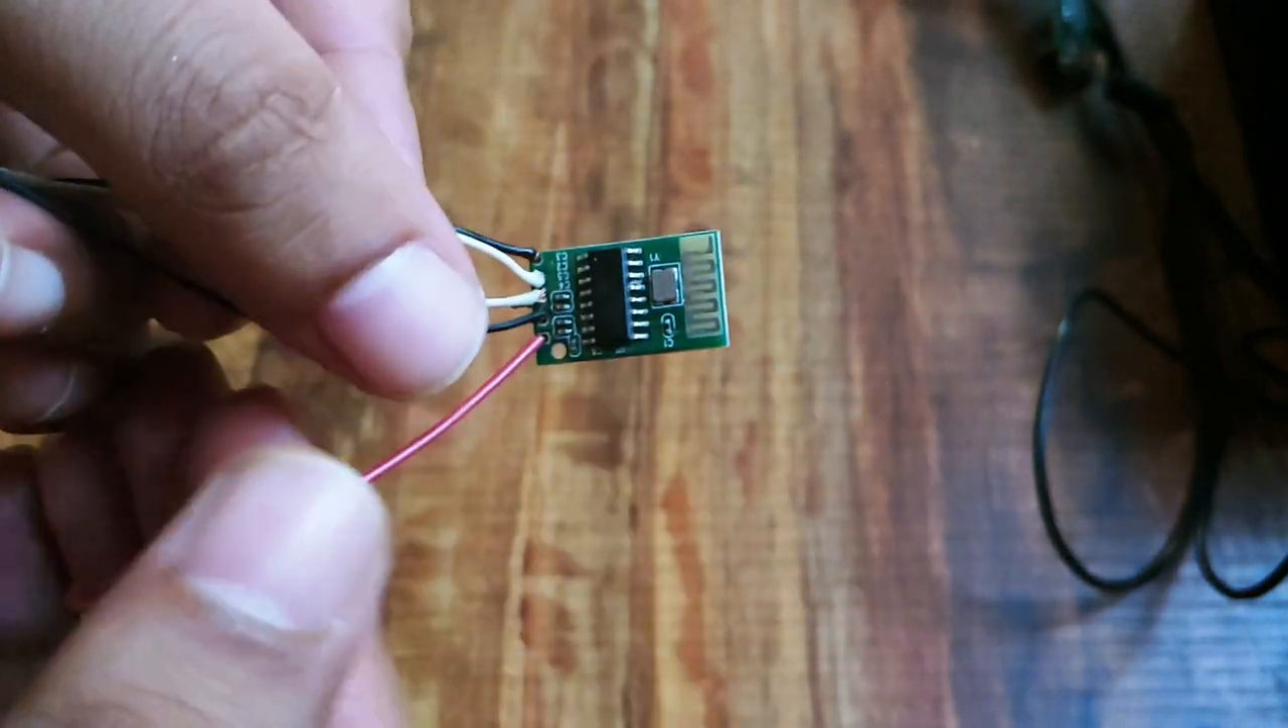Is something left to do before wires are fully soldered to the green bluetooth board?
No.